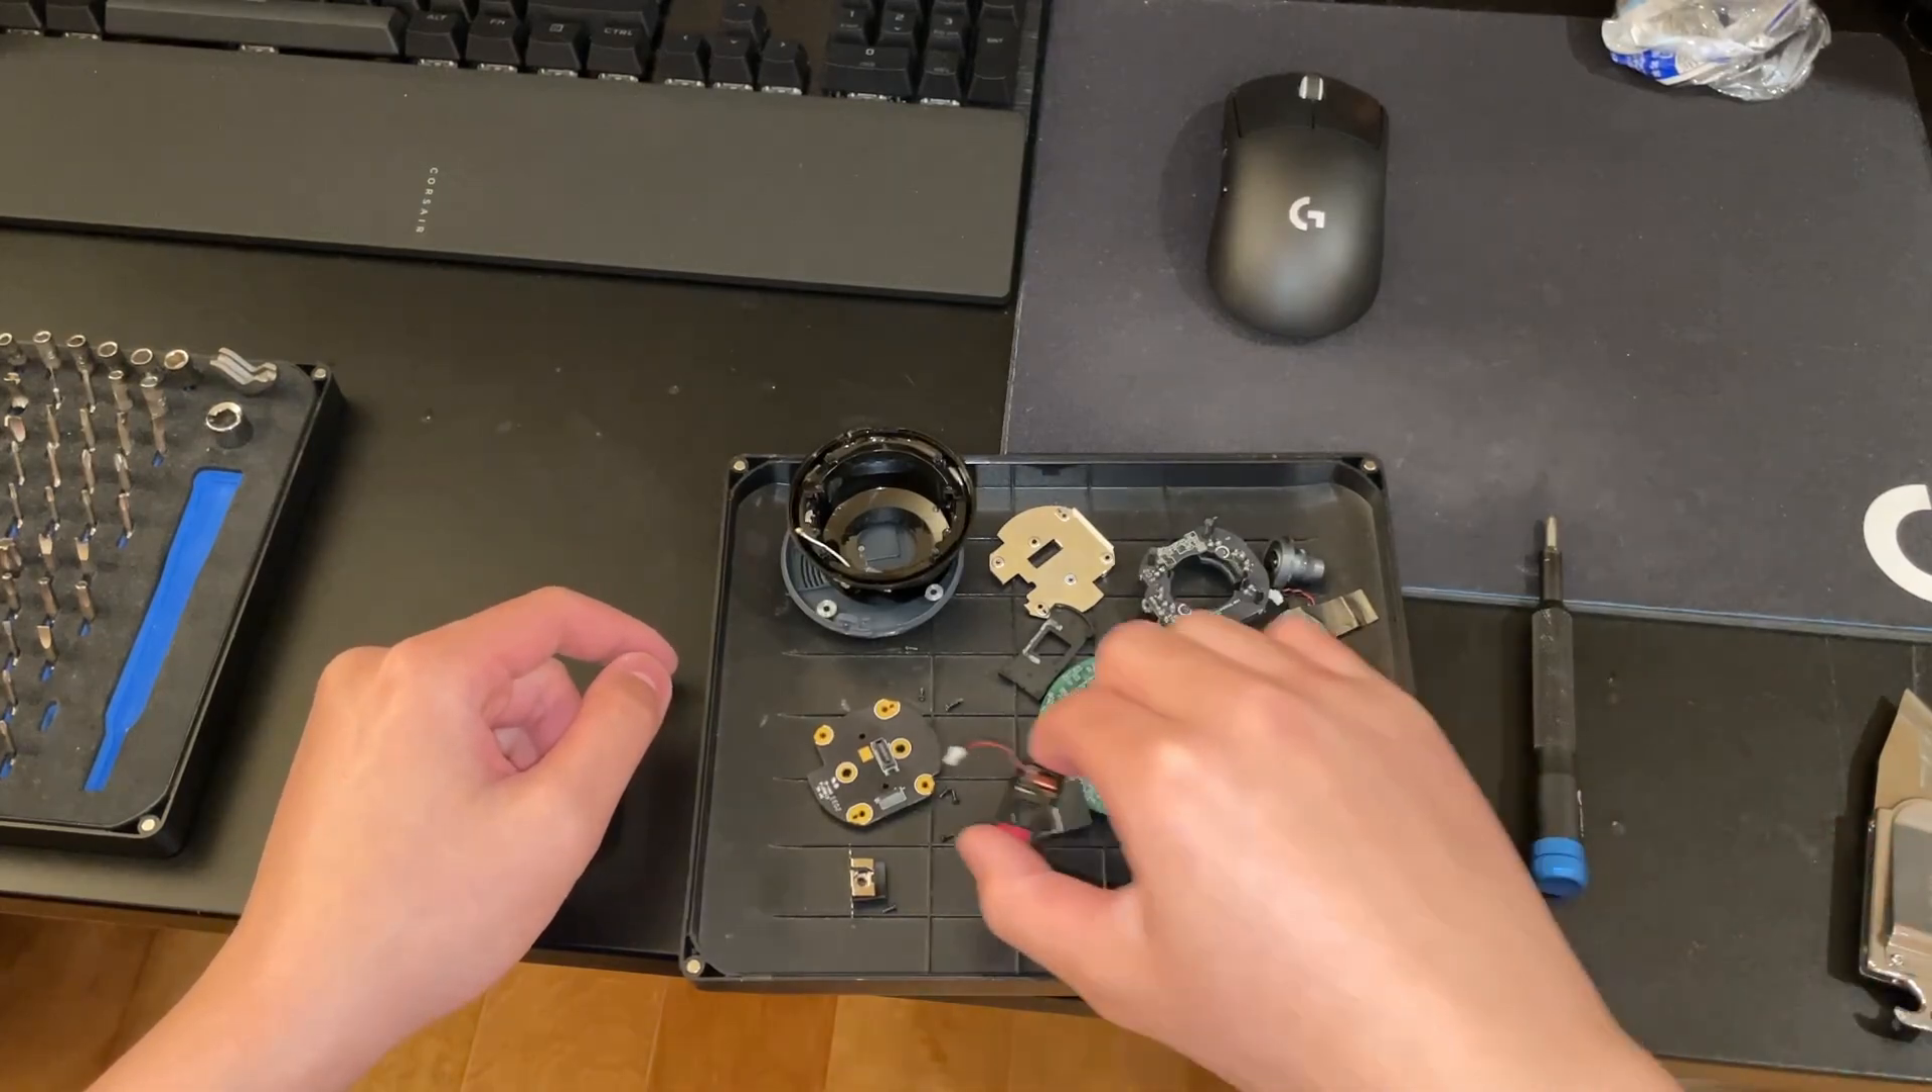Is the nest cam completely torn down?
Yes.